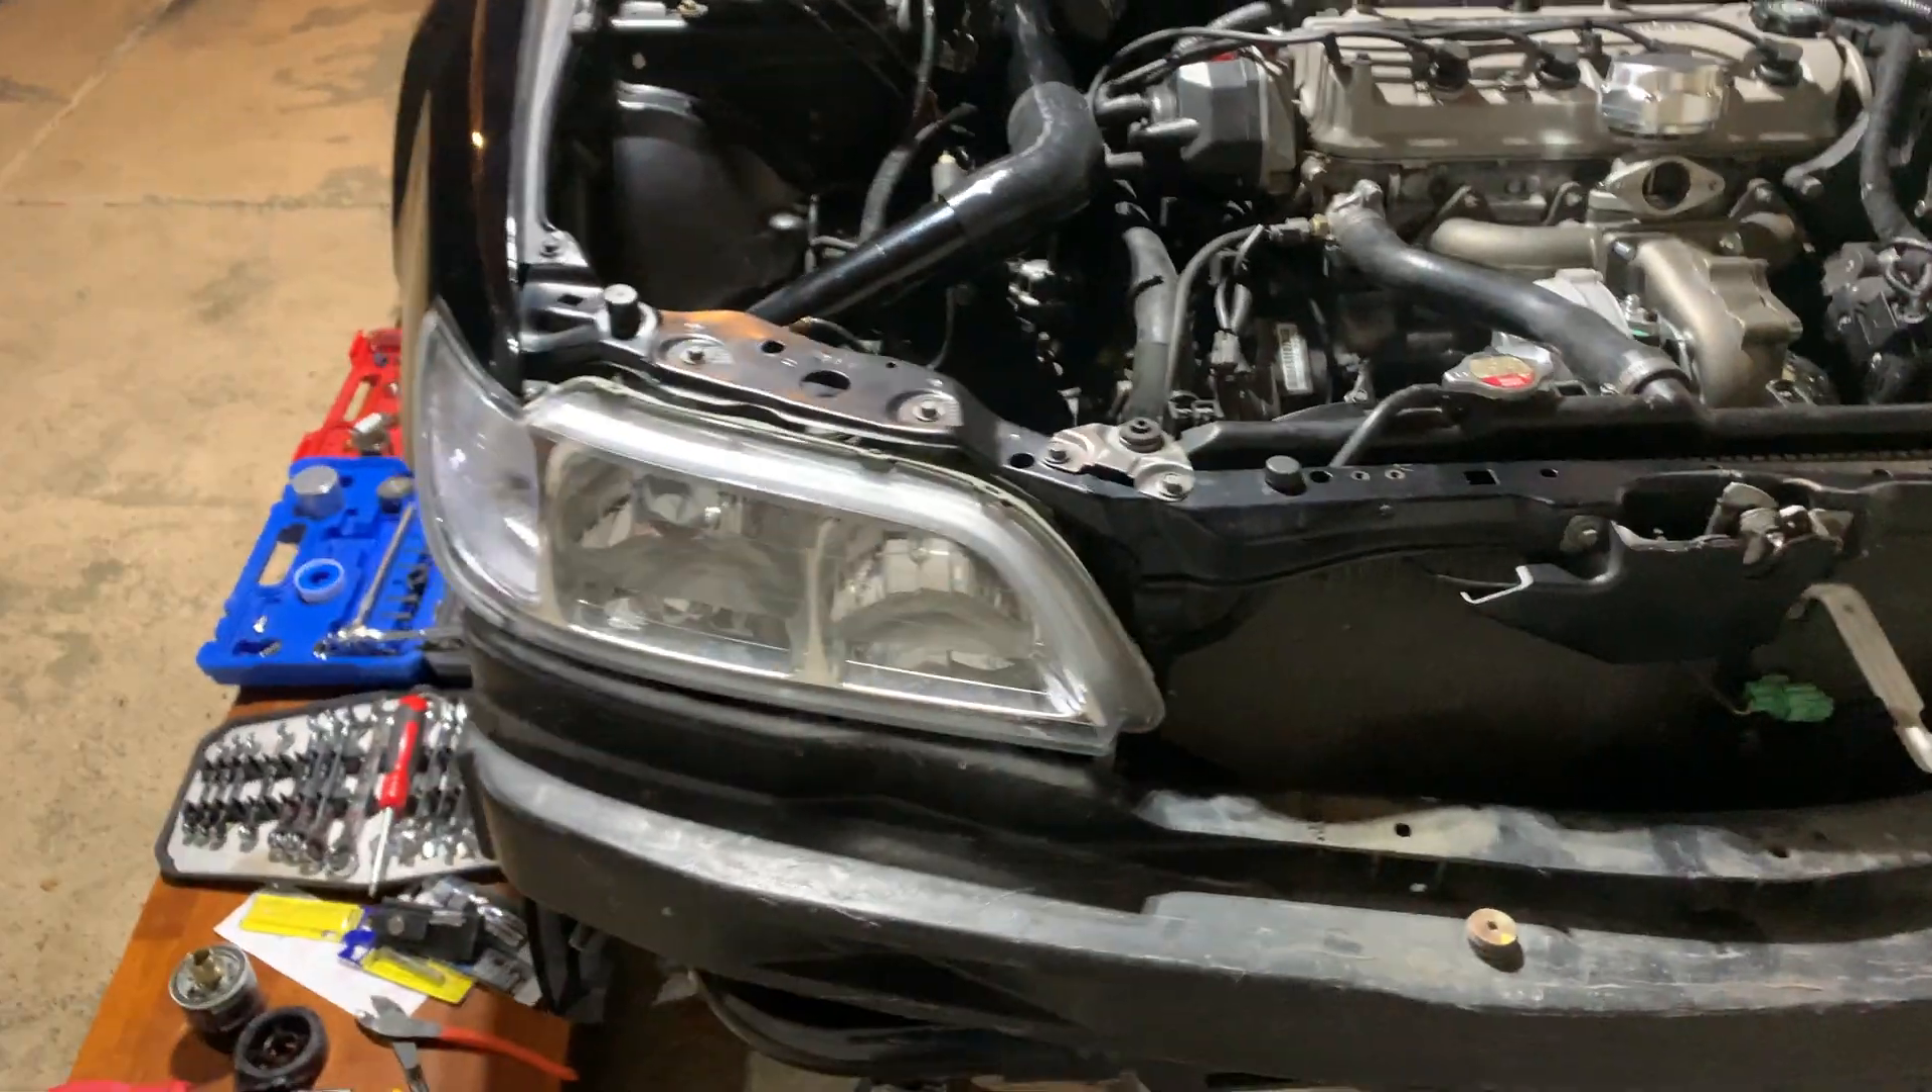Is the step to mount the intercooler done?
No.